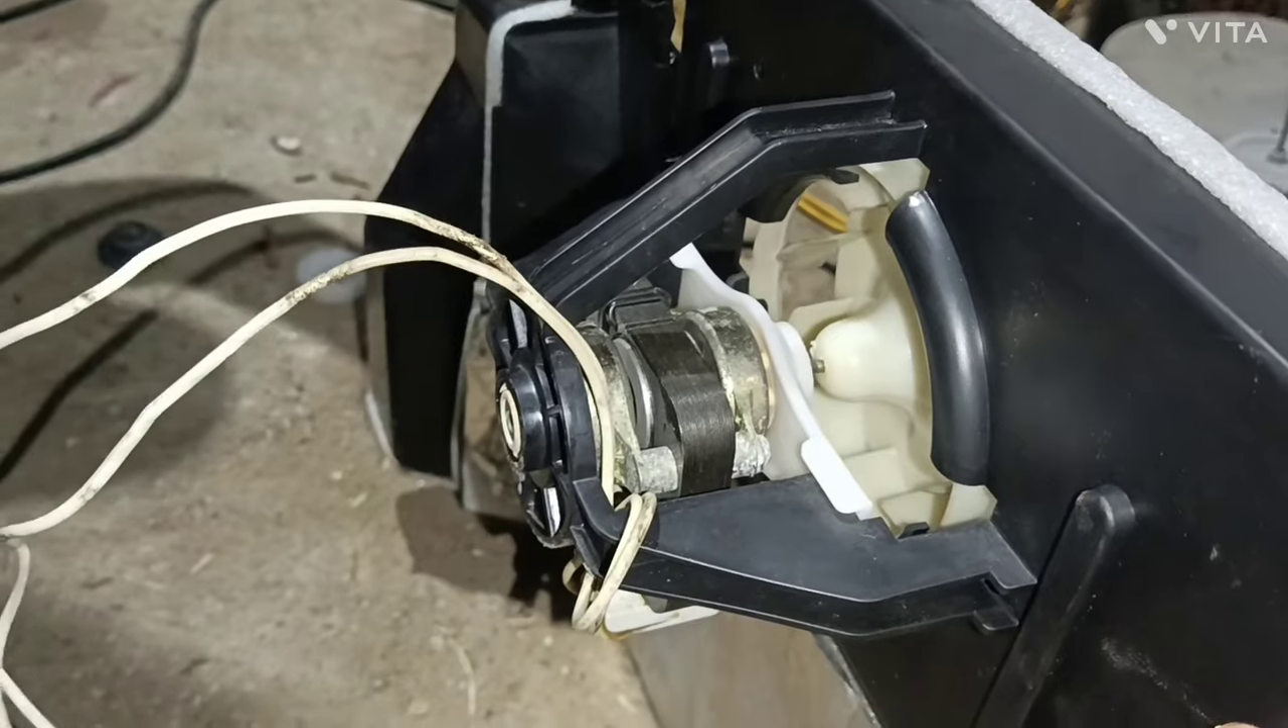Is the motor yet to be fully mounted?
No.